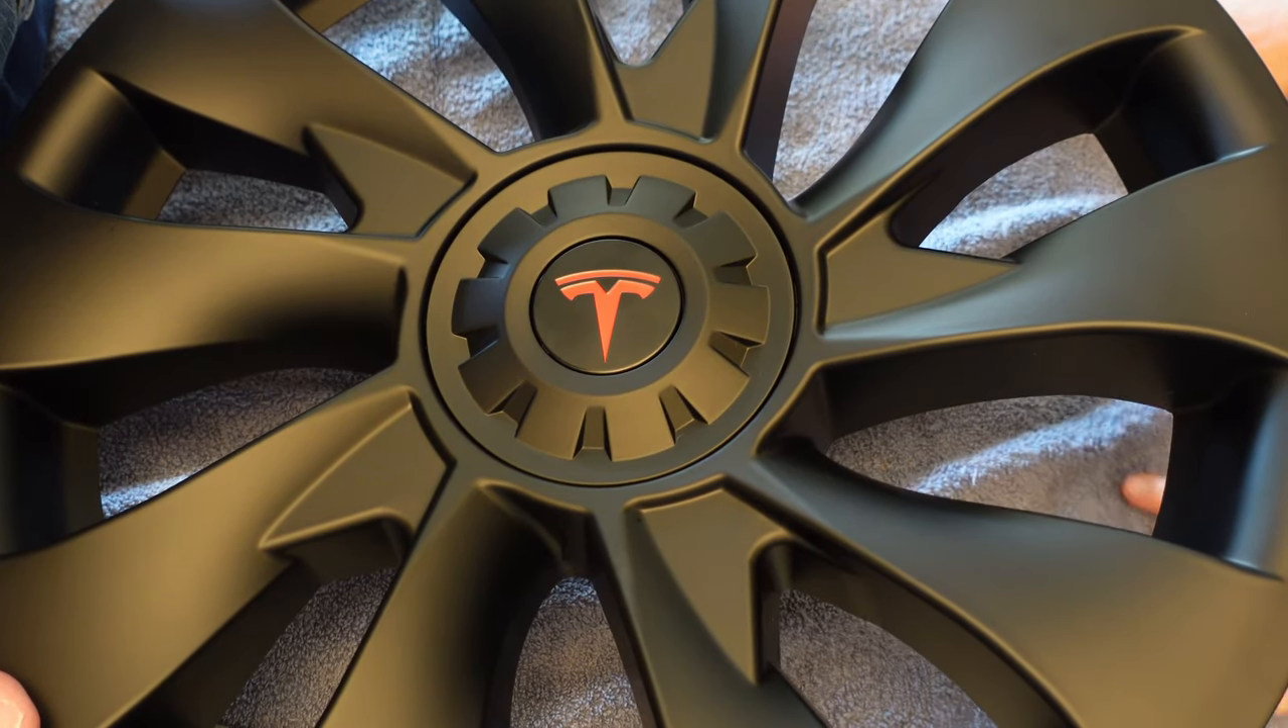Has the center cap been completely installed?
Yes.